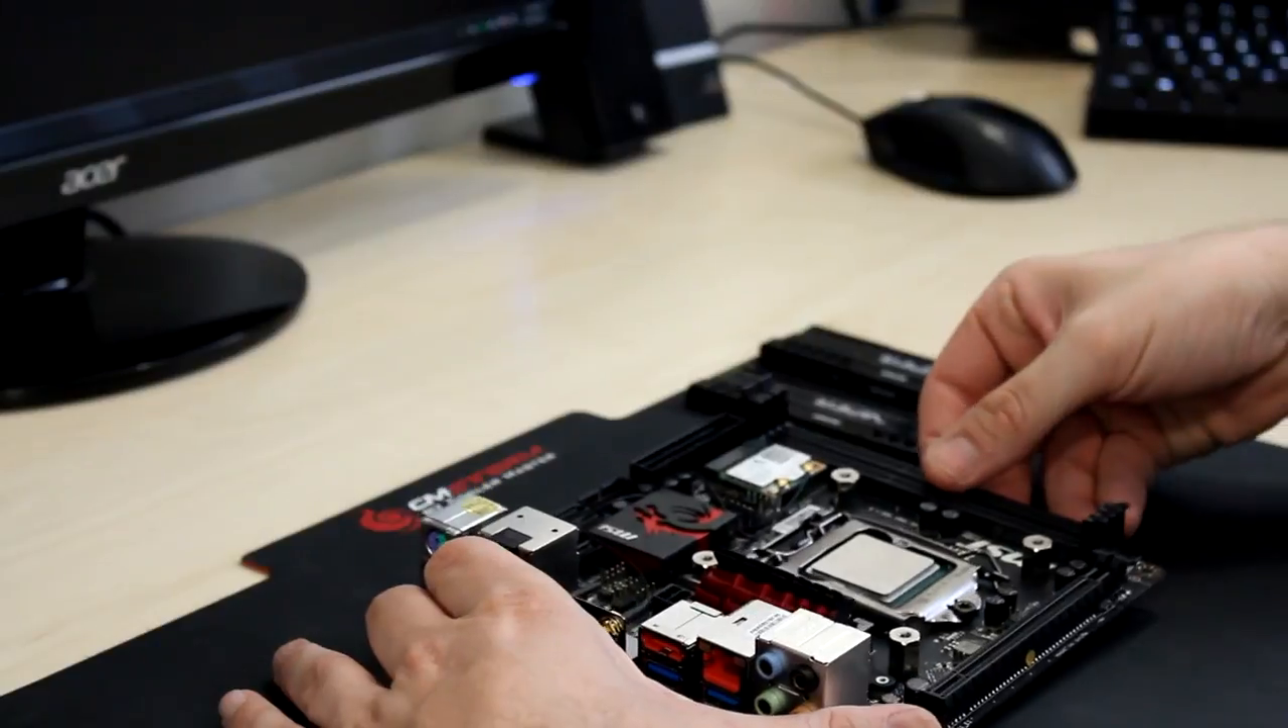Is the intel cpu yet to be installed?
No.